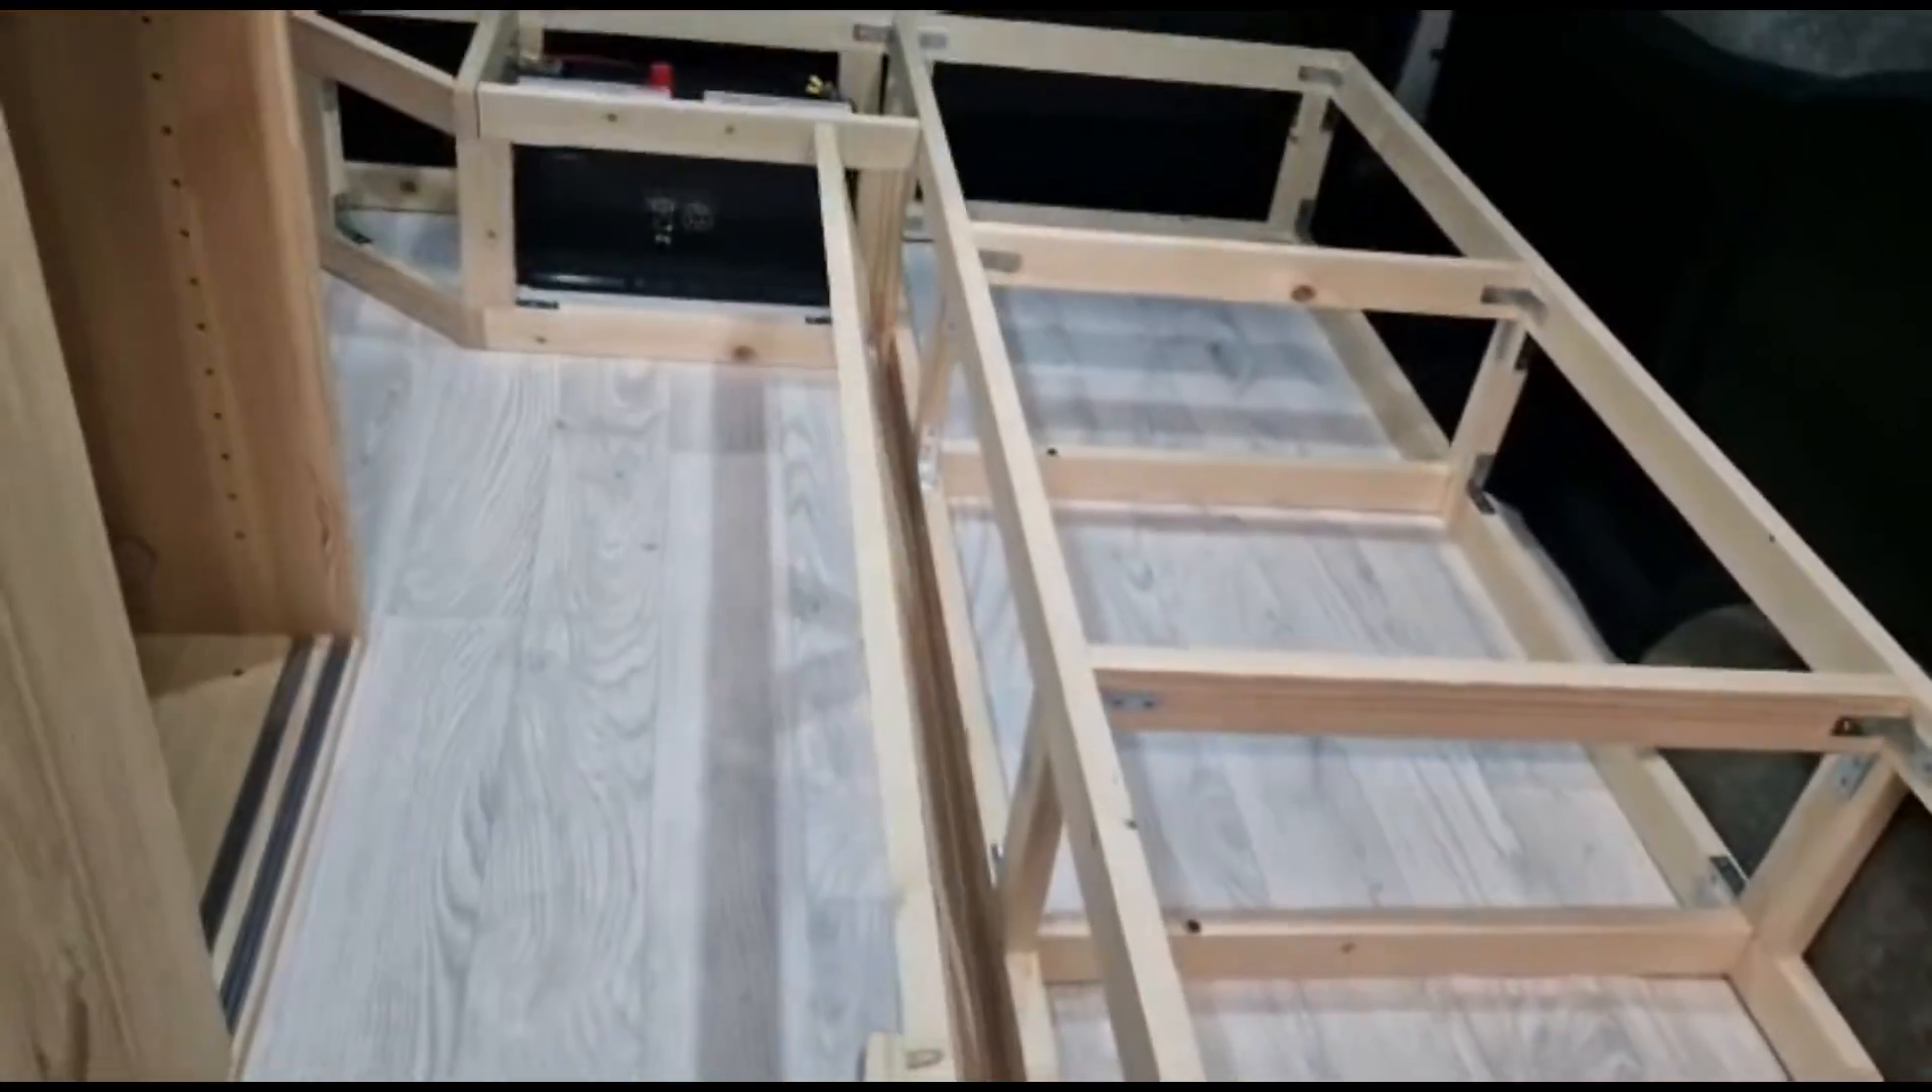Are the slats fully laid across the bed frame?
No.